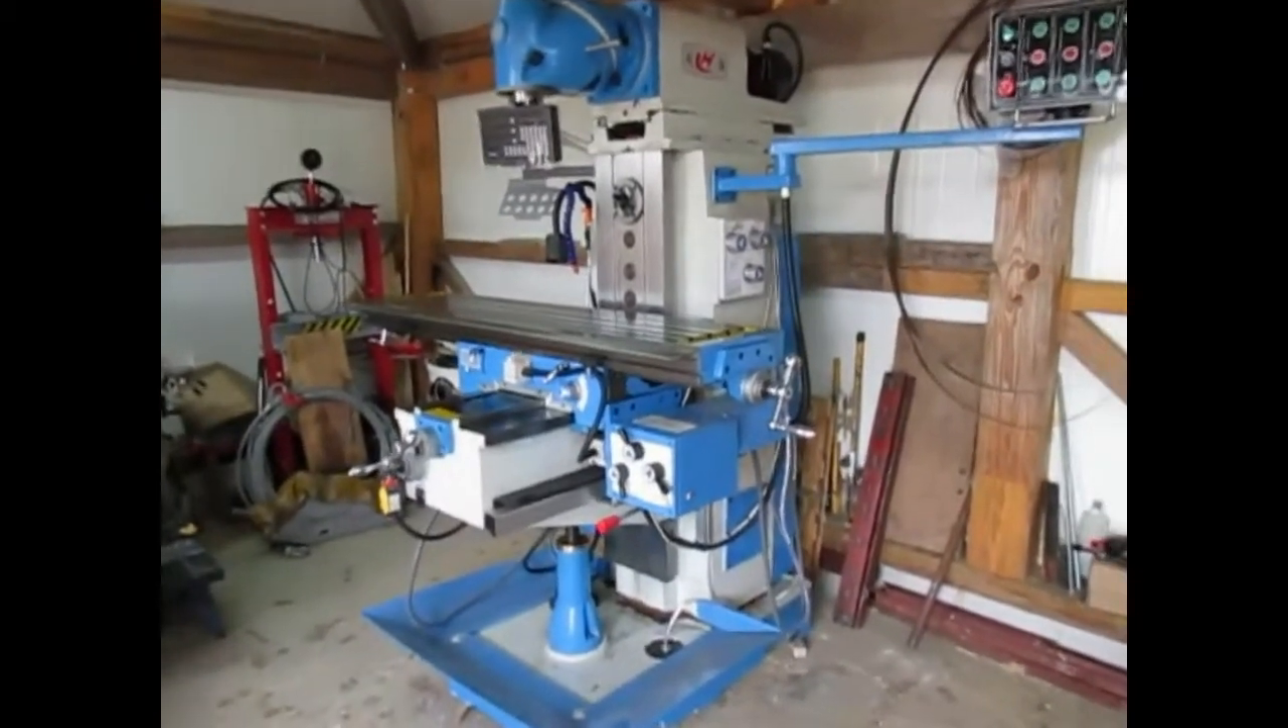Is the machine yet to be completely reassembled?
No.